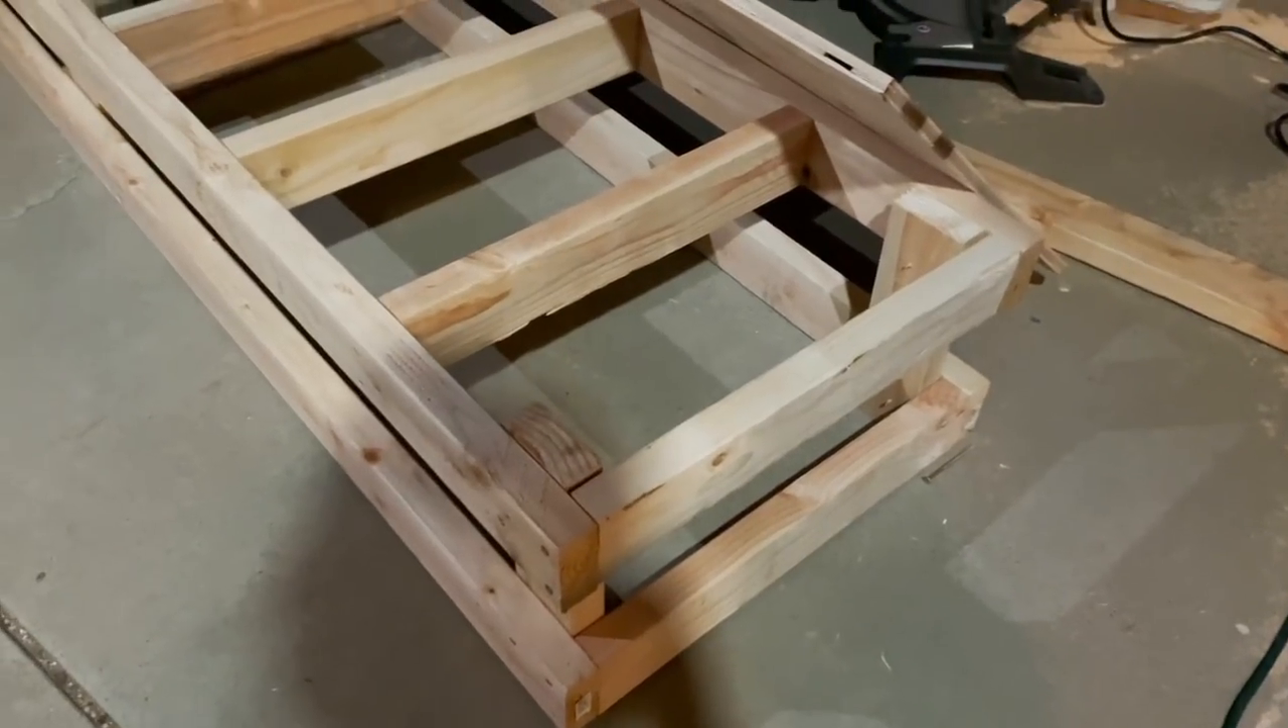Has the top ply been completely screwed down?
No.